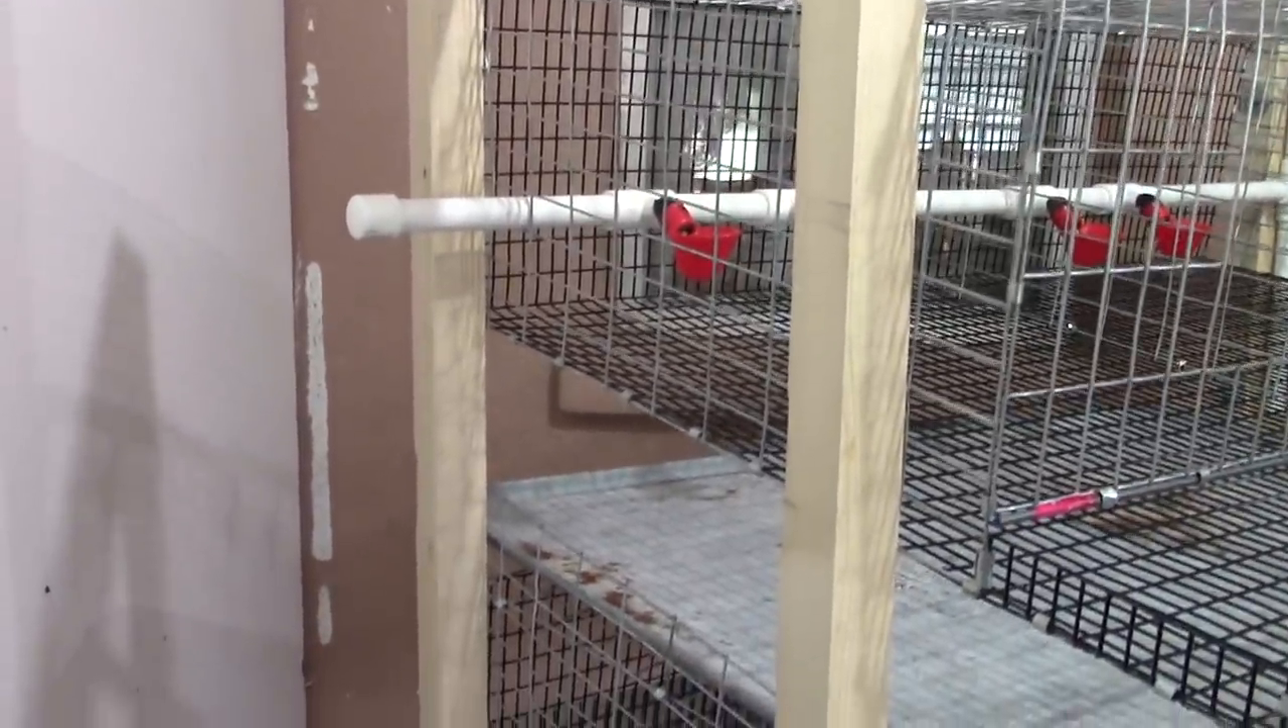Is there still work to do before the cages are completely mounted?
No.